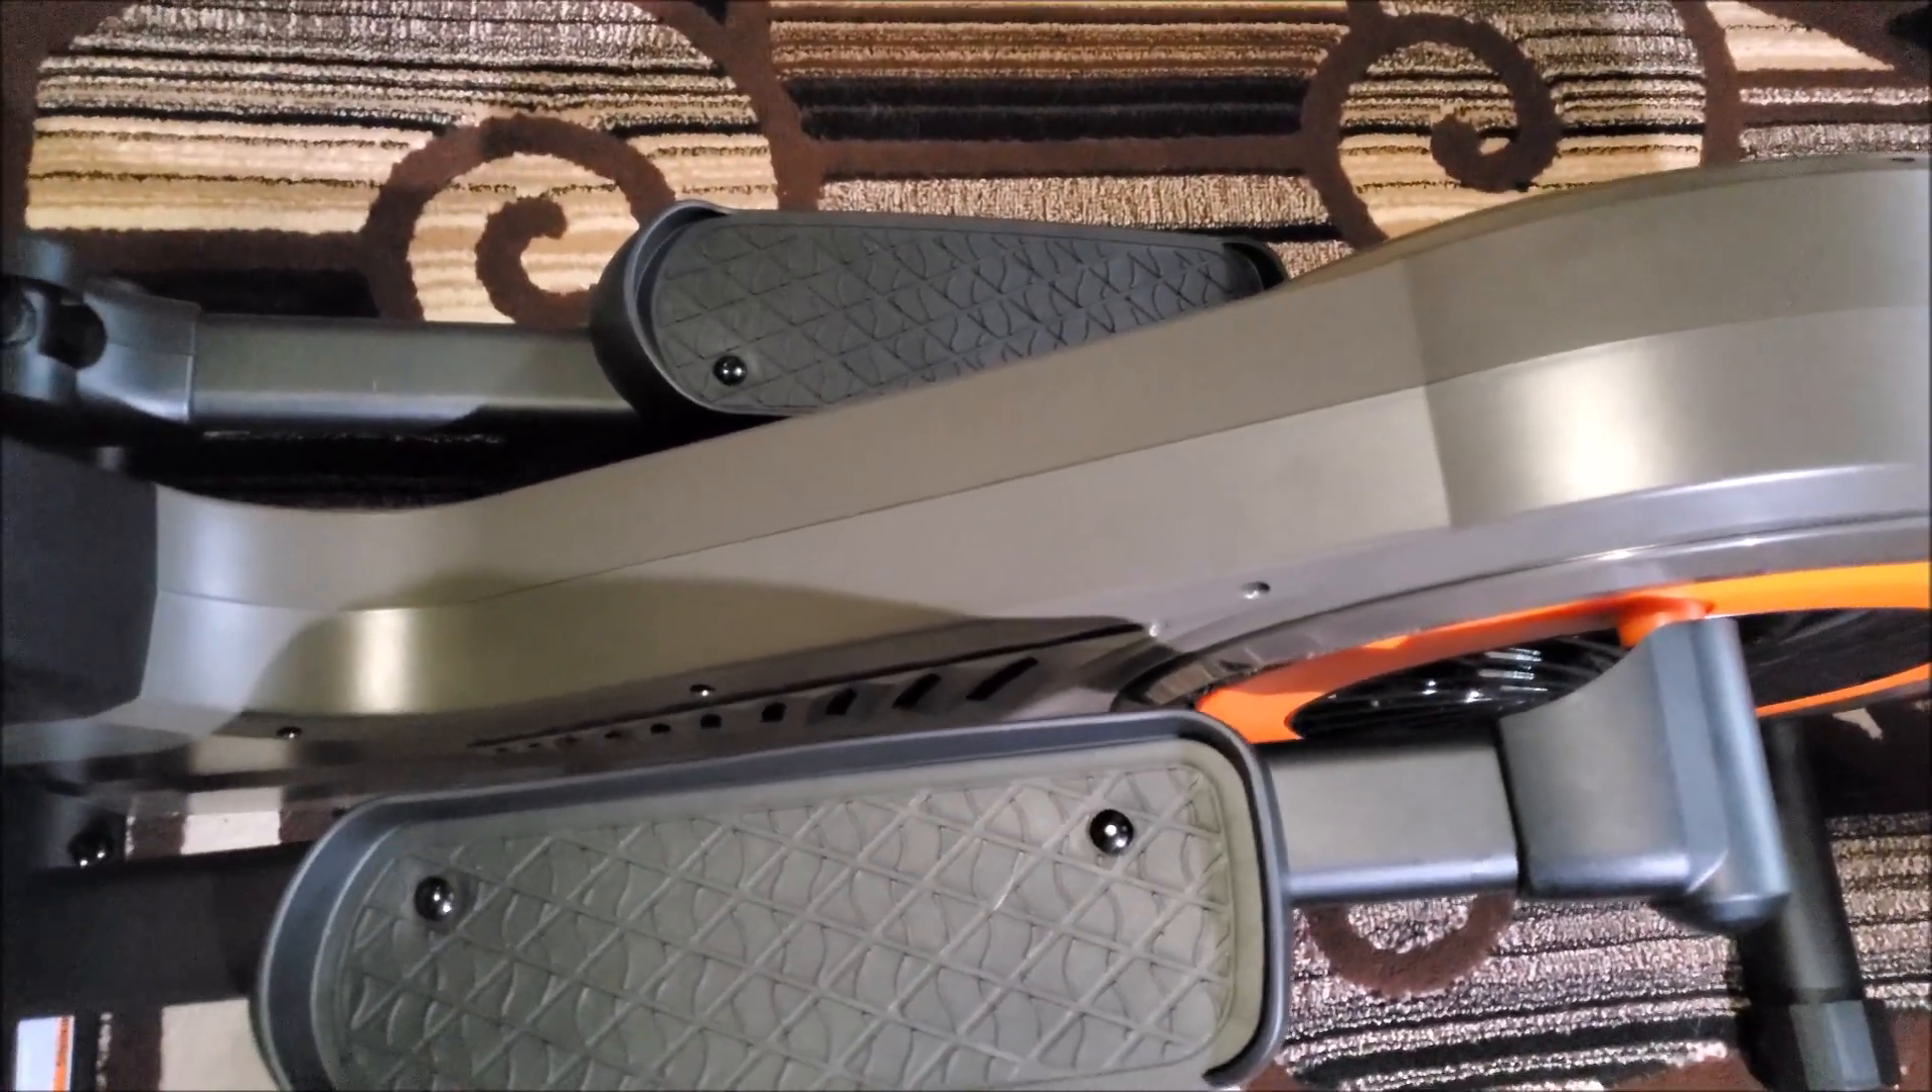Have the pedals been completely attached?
Yes.